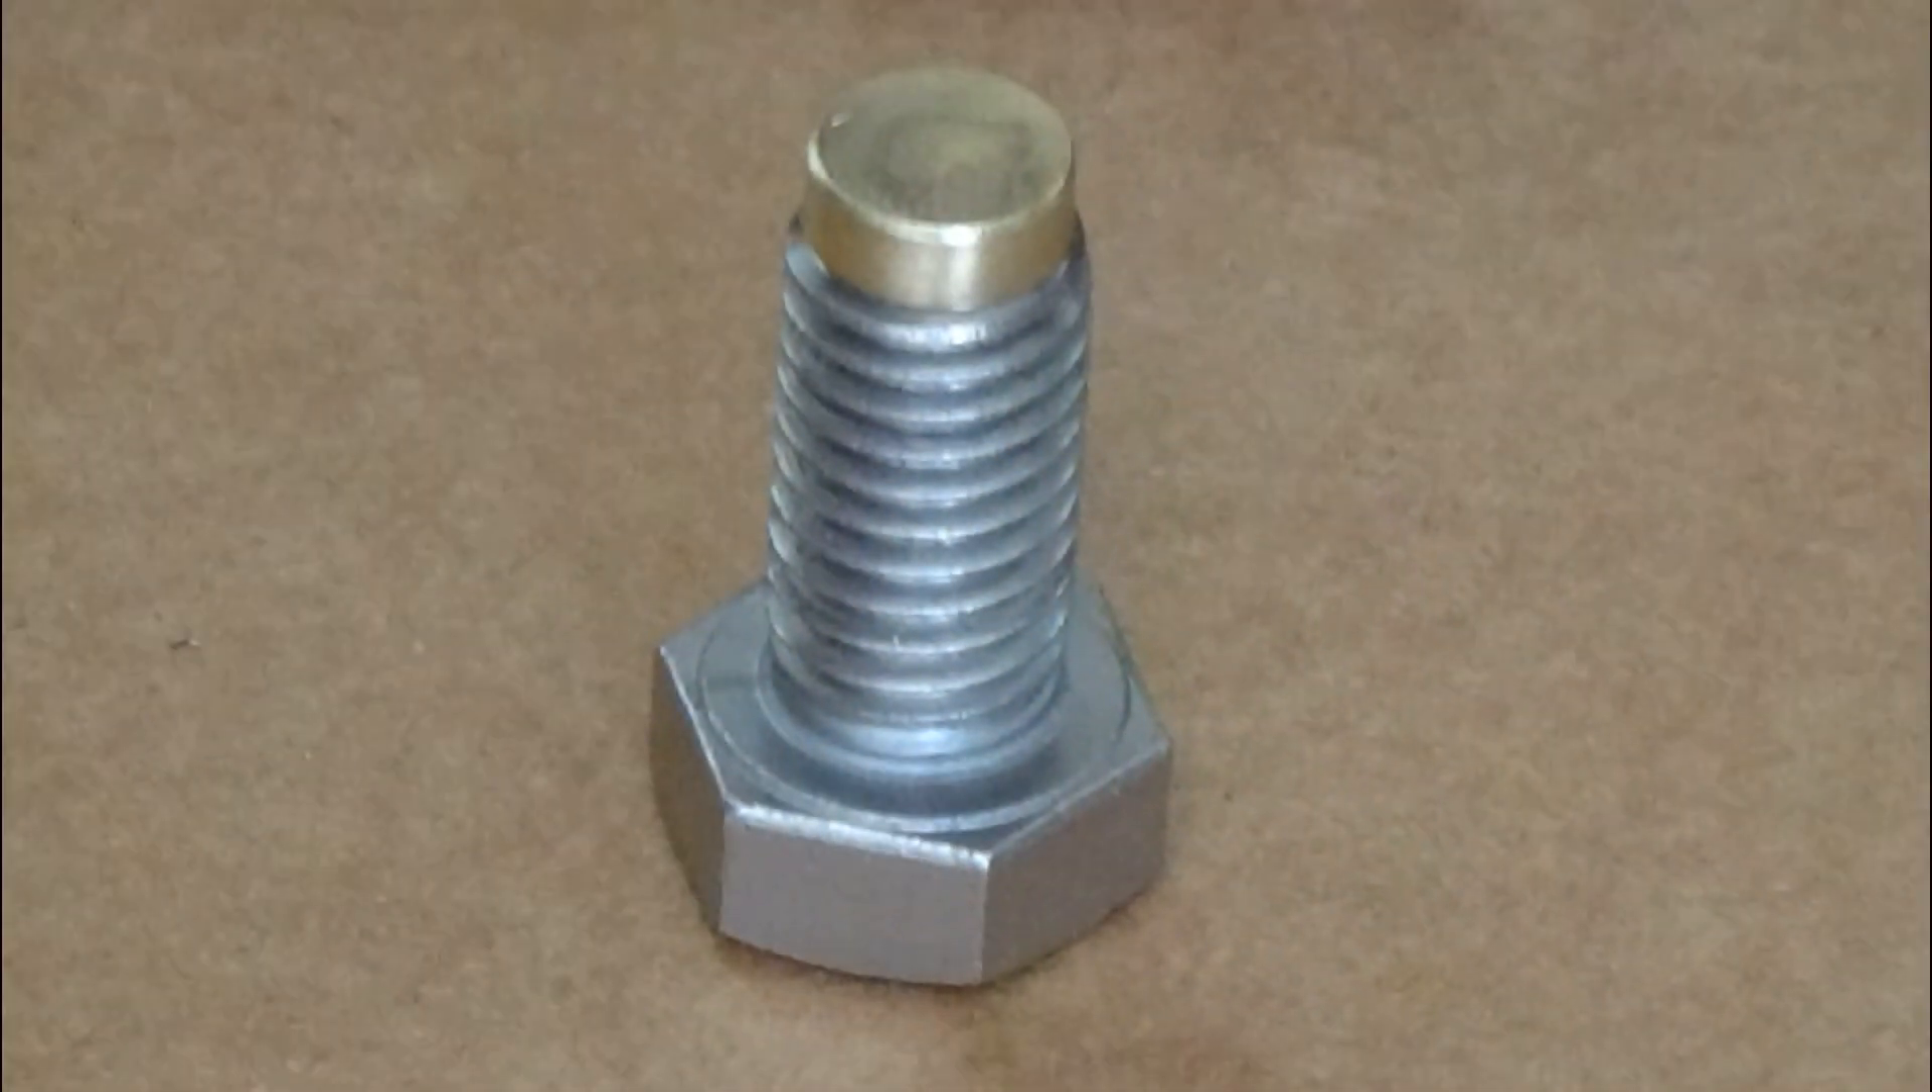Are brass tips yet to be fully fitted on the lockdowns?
No.